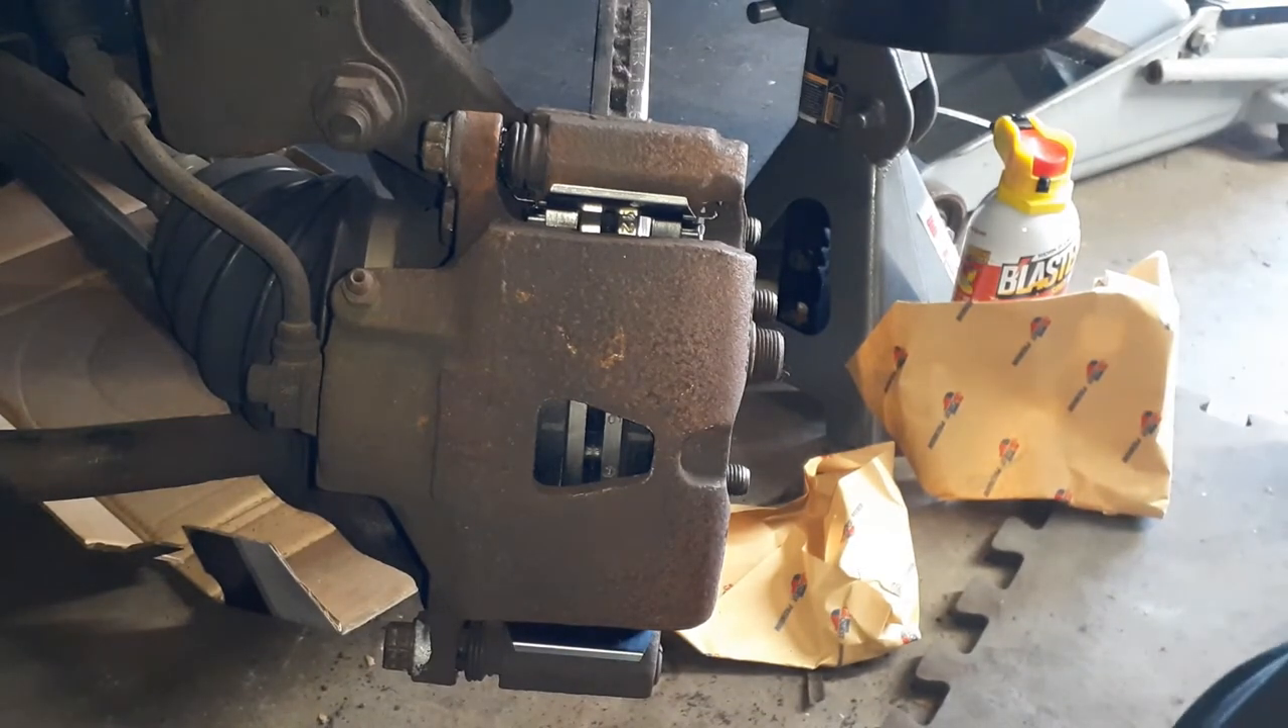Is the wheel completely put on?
No.